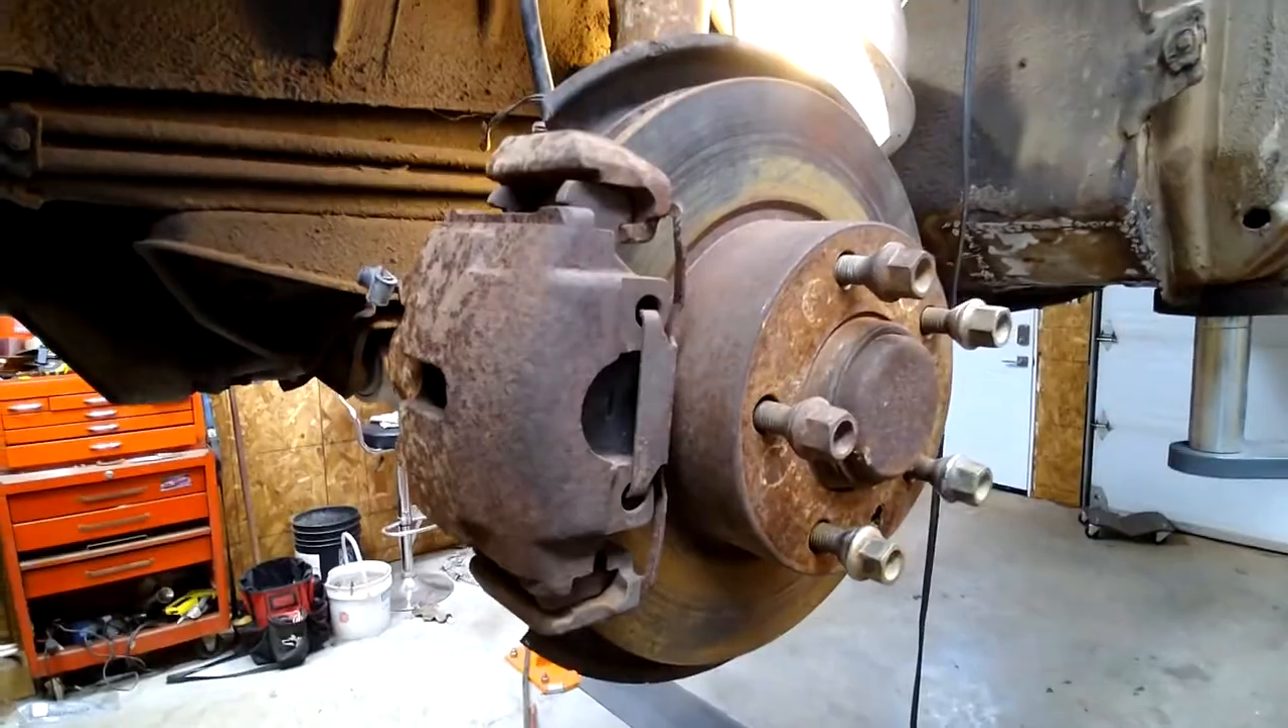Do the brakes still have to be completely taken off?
Yes.